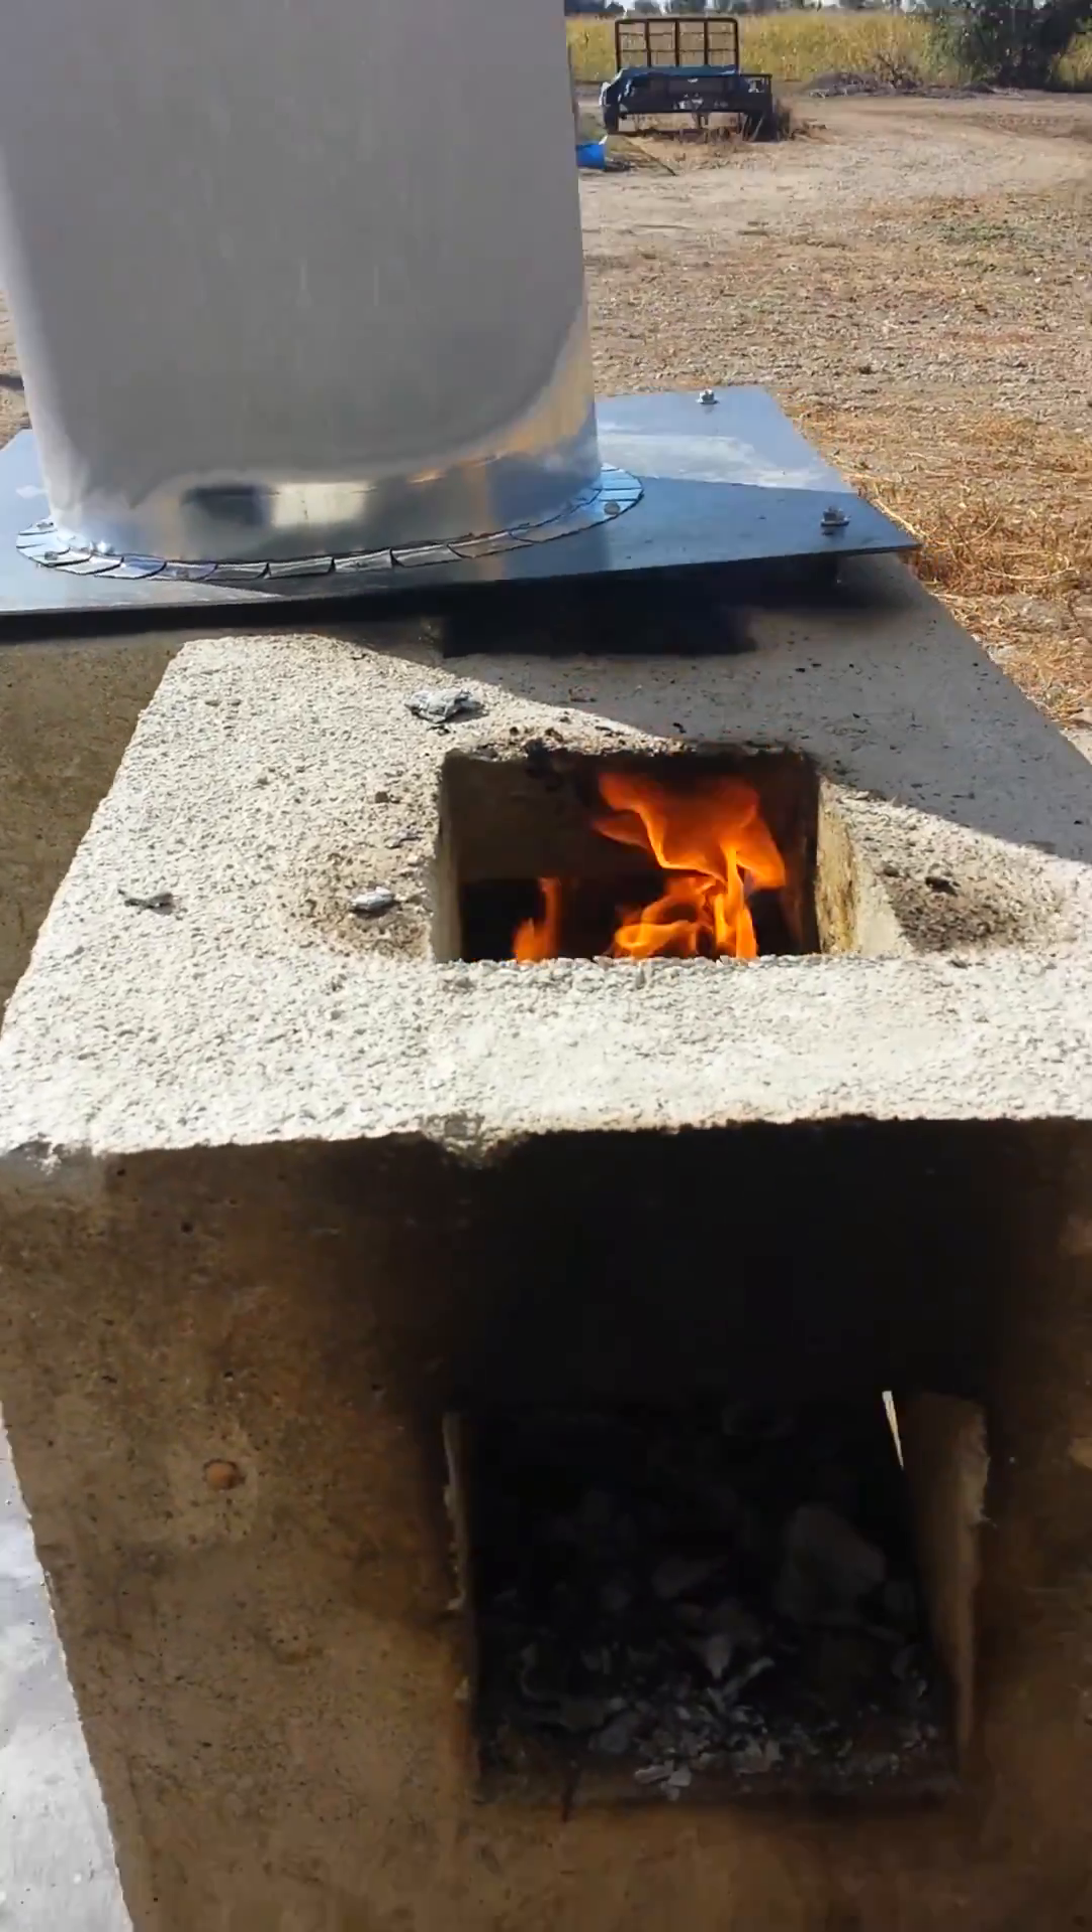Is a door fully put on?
No.